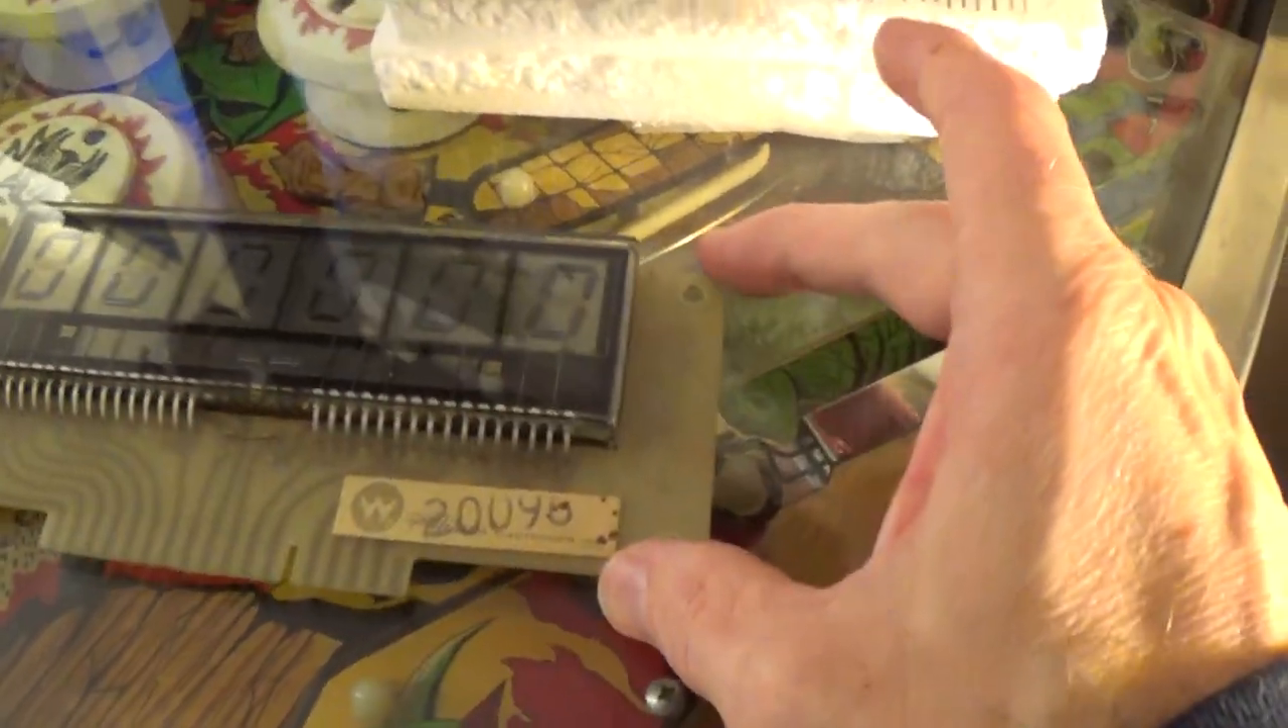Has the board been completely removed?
Yes.